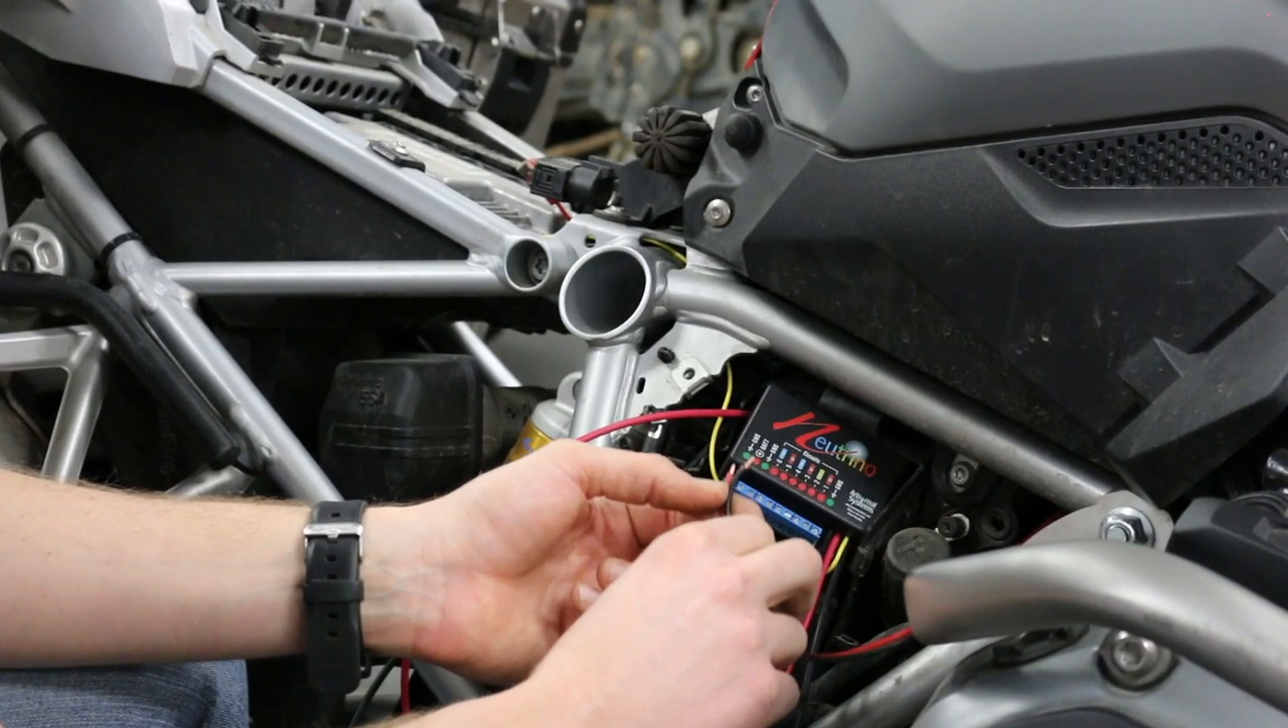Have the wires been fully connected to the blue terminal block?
No.